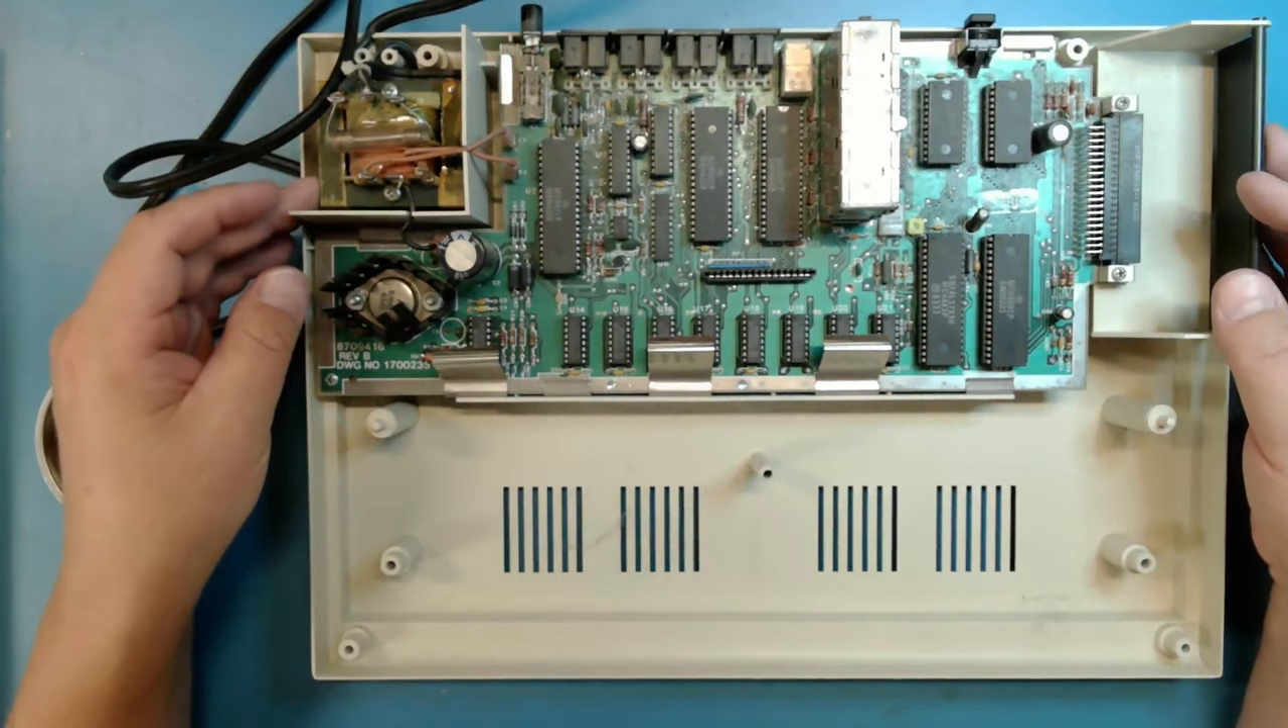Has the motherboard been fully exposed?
Yes.